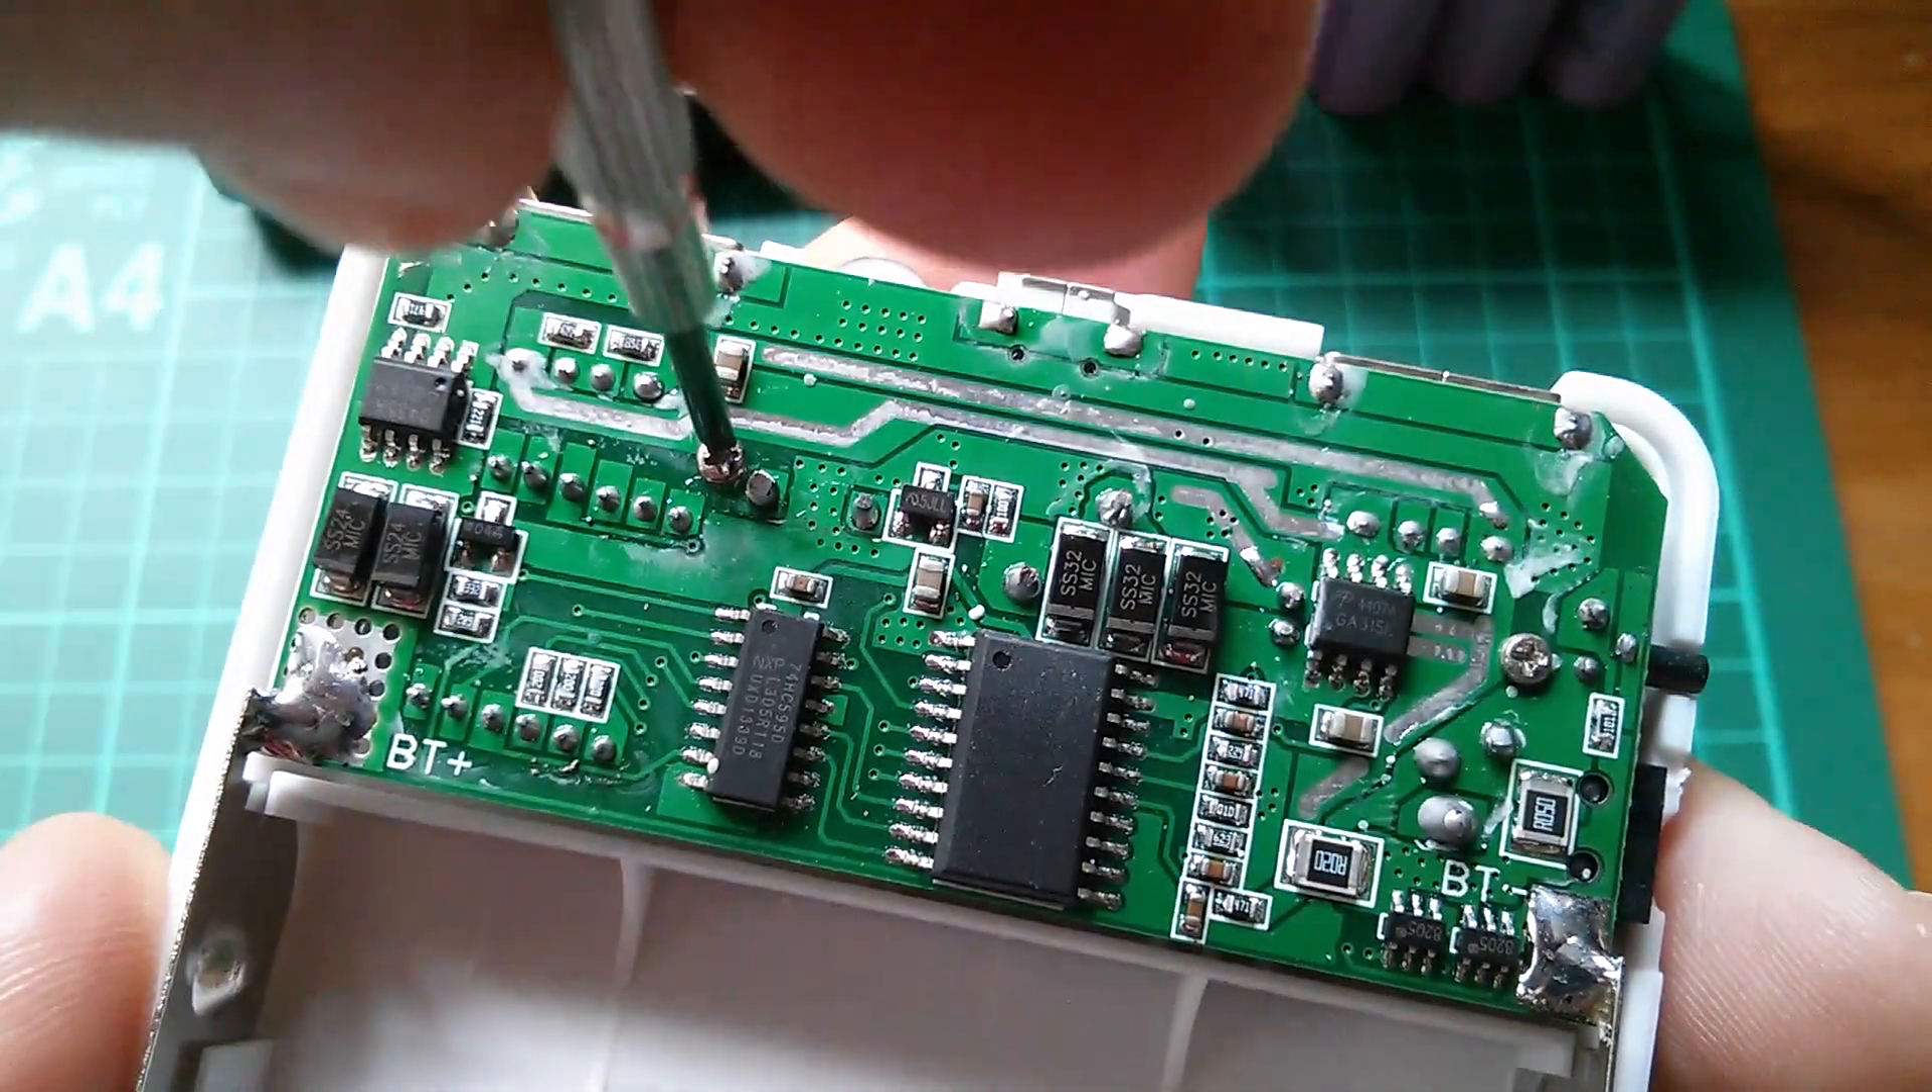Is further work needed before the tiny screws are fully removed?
Yes.